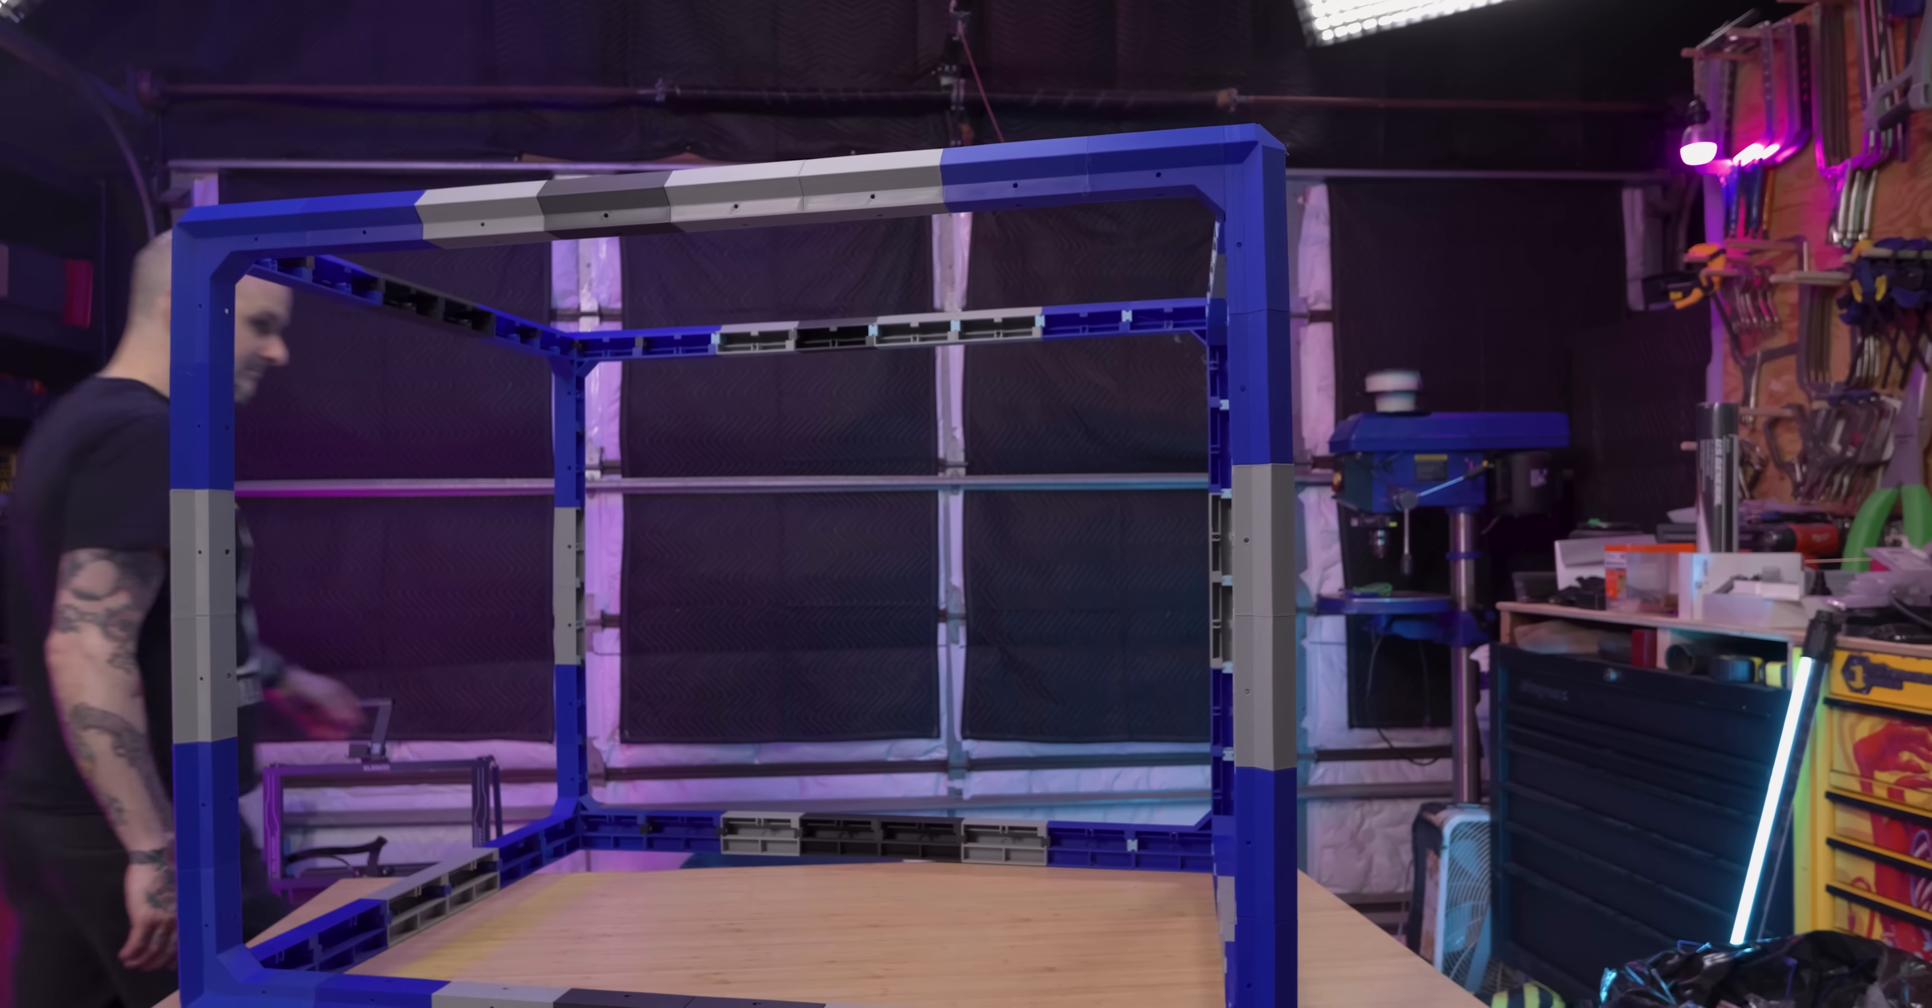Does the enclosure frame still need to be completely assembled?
No.